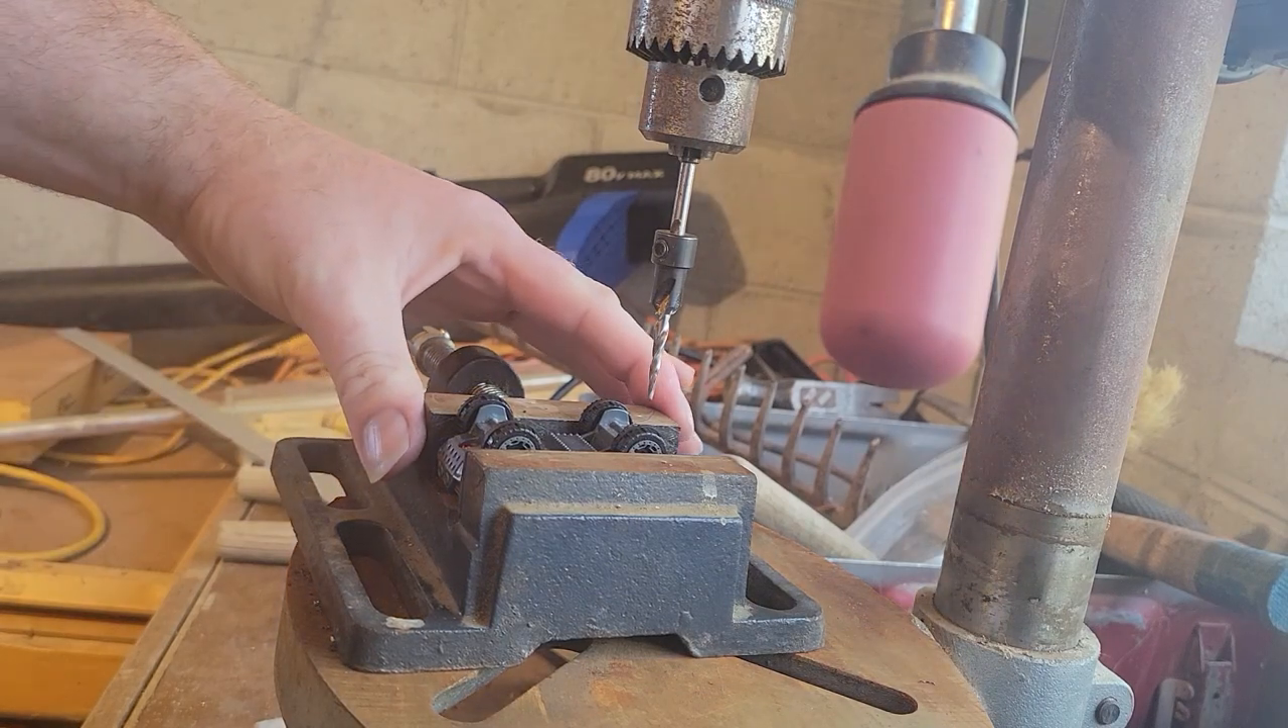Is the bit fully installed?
Yes.